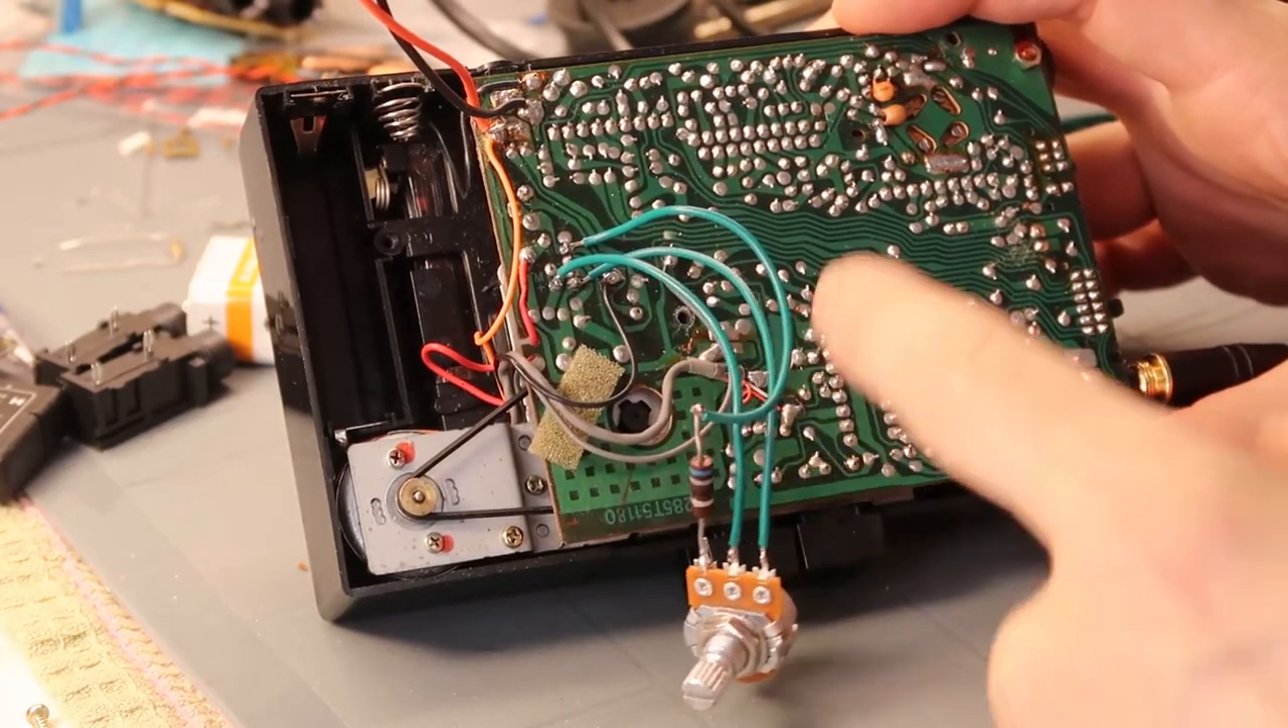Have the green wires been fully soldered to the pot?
Yes.